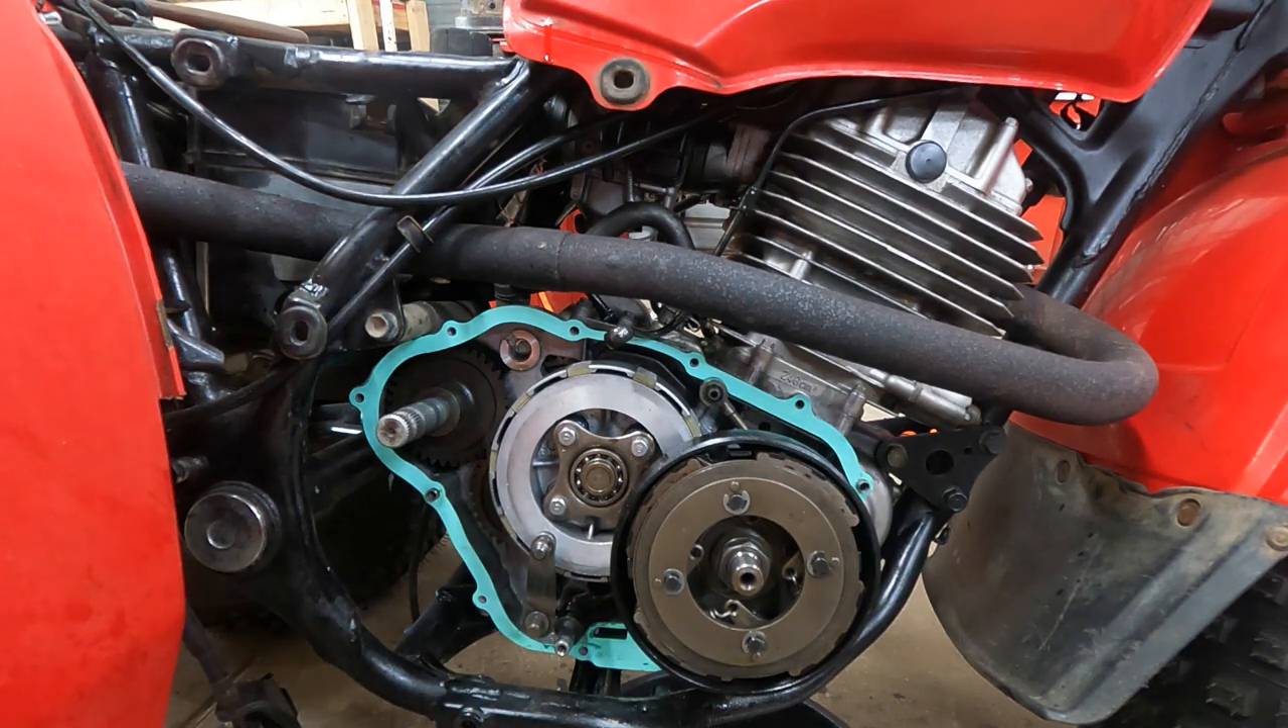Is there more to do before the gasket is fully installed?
No.